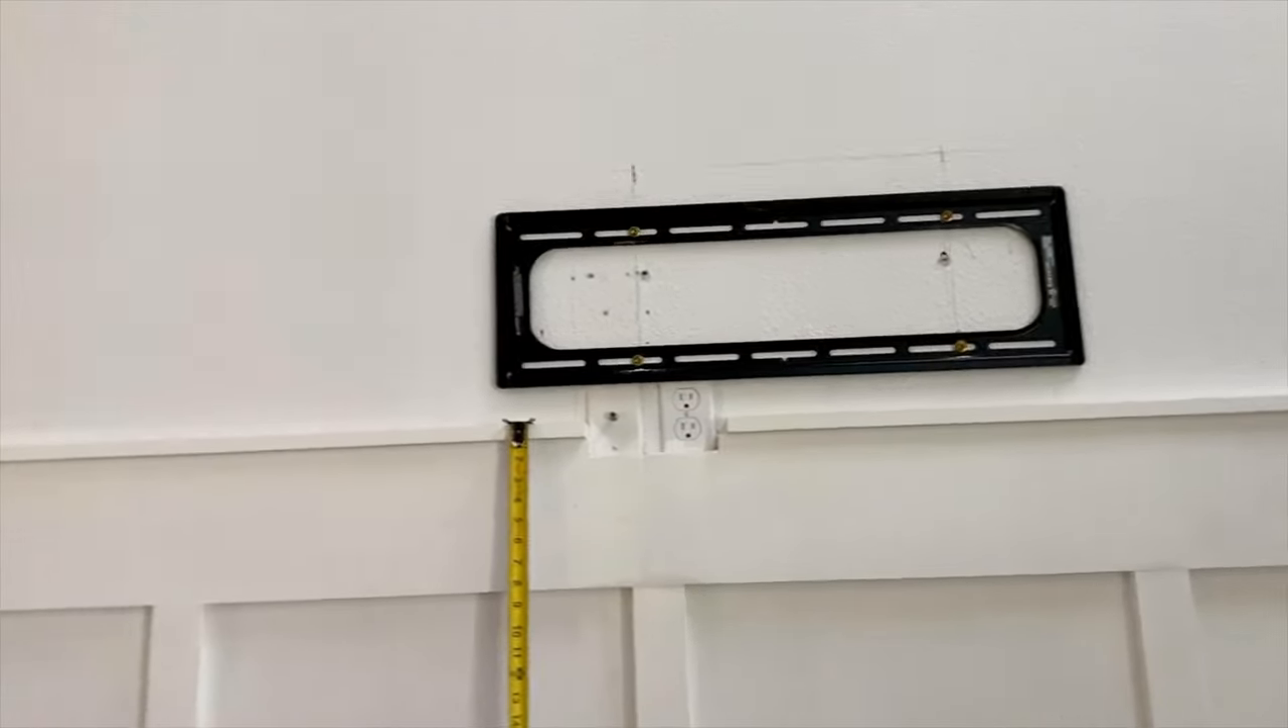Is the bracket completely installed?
Yes.